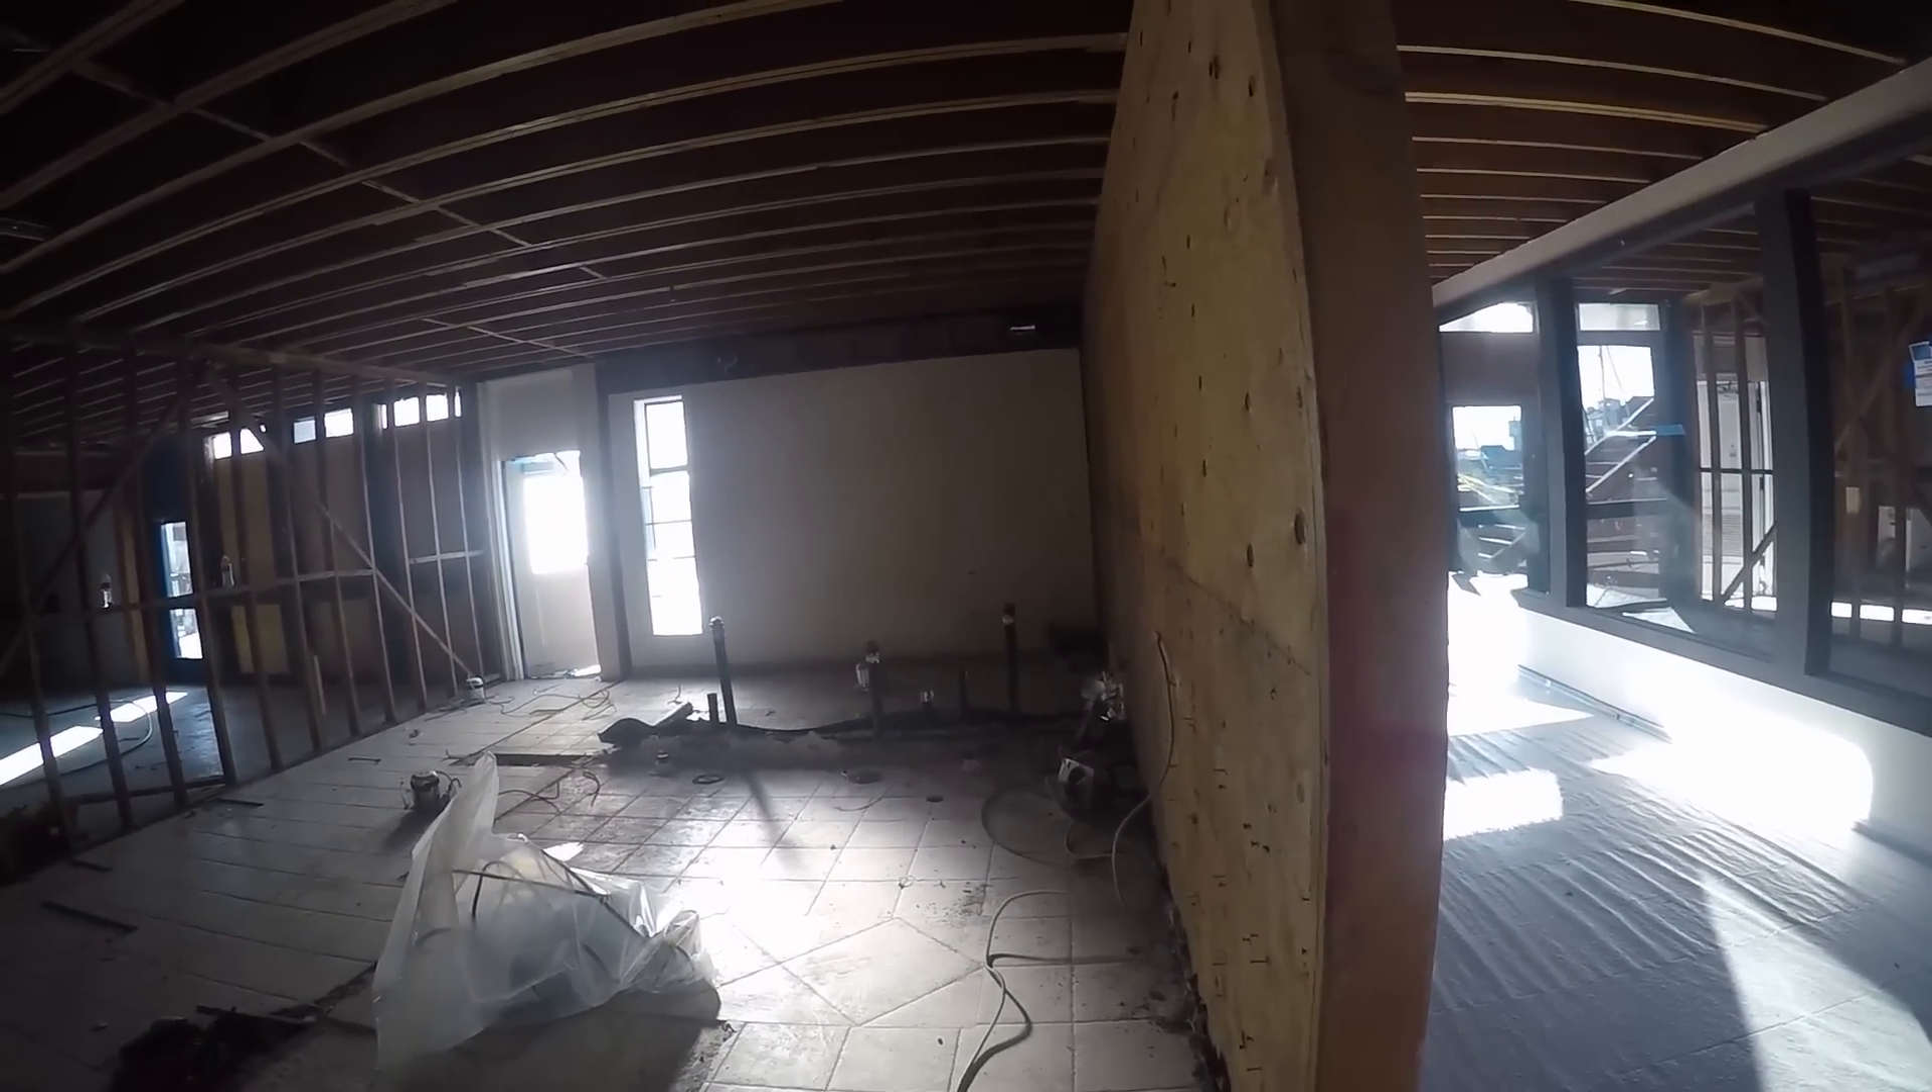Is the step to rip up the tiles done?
No.